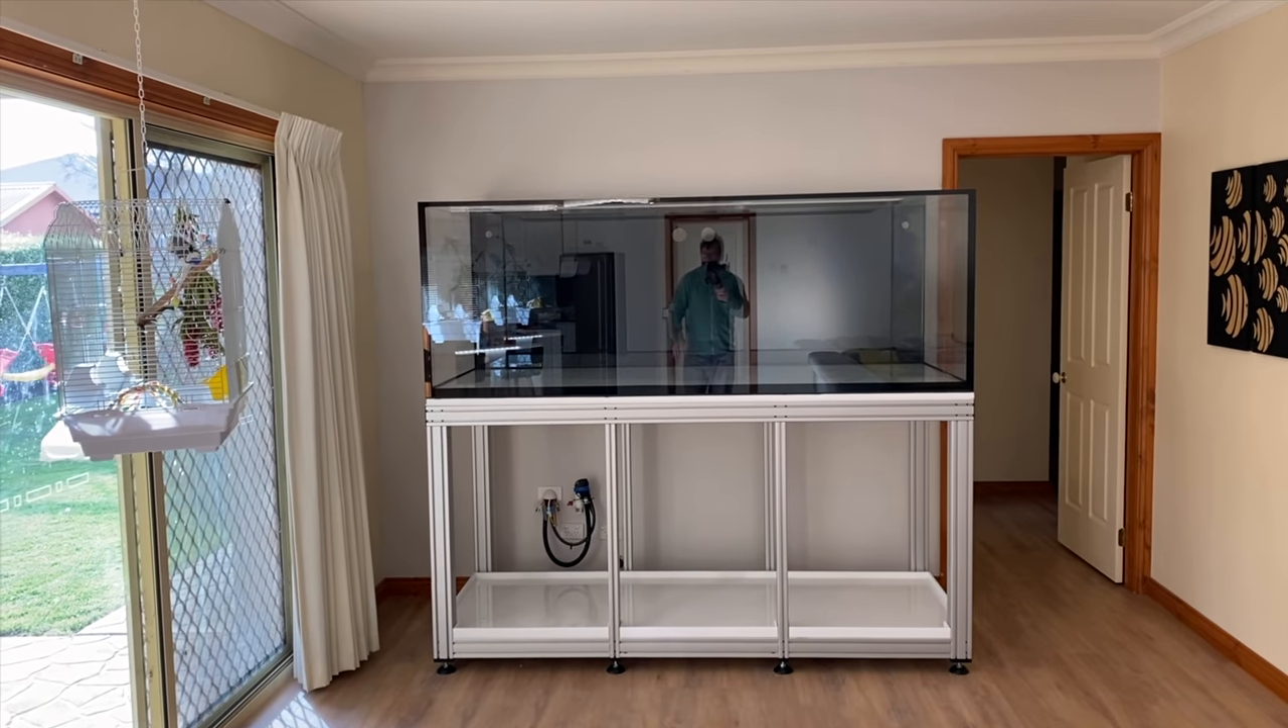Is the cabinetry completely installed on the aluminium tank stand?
No.